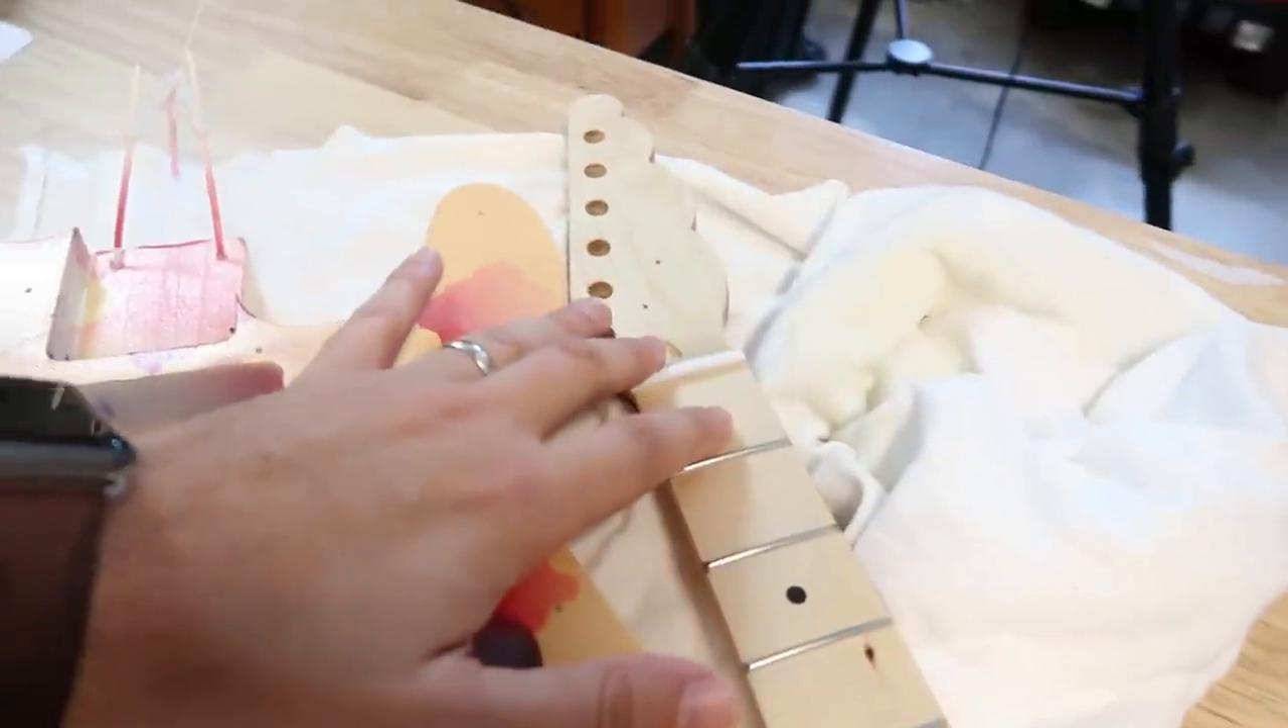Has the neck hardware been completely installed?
No.